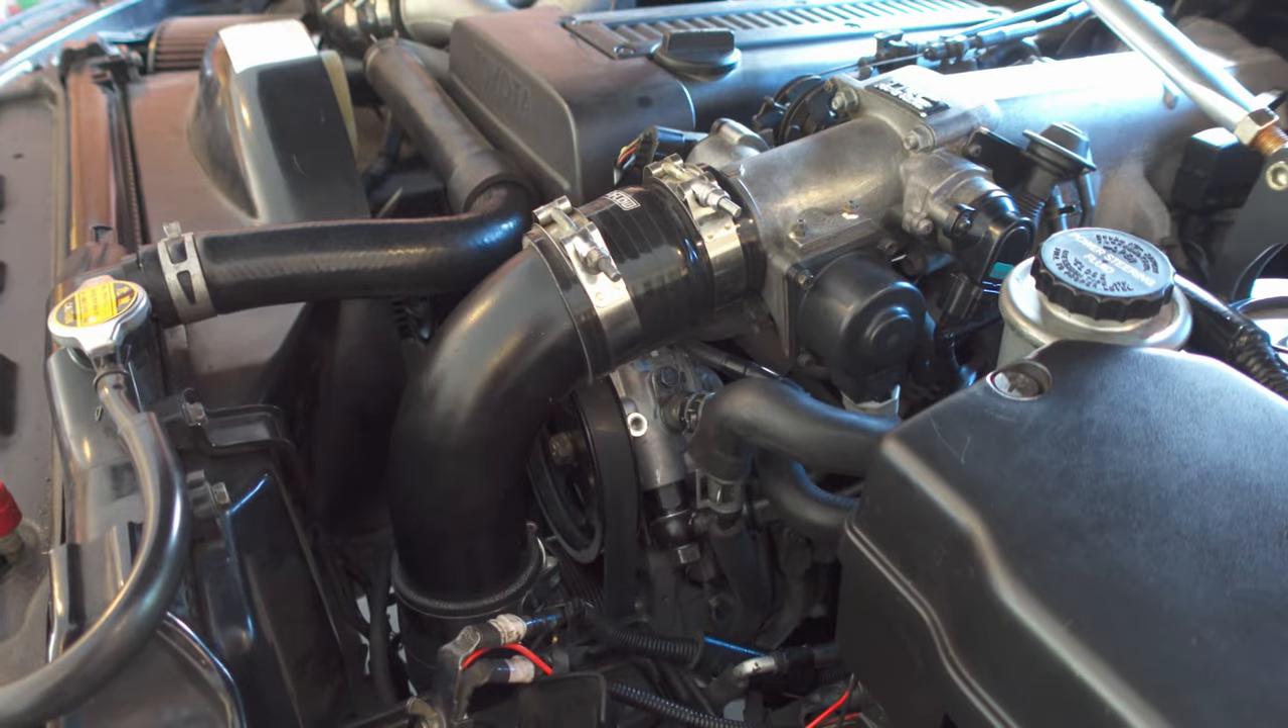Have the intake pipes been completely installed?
Yes.